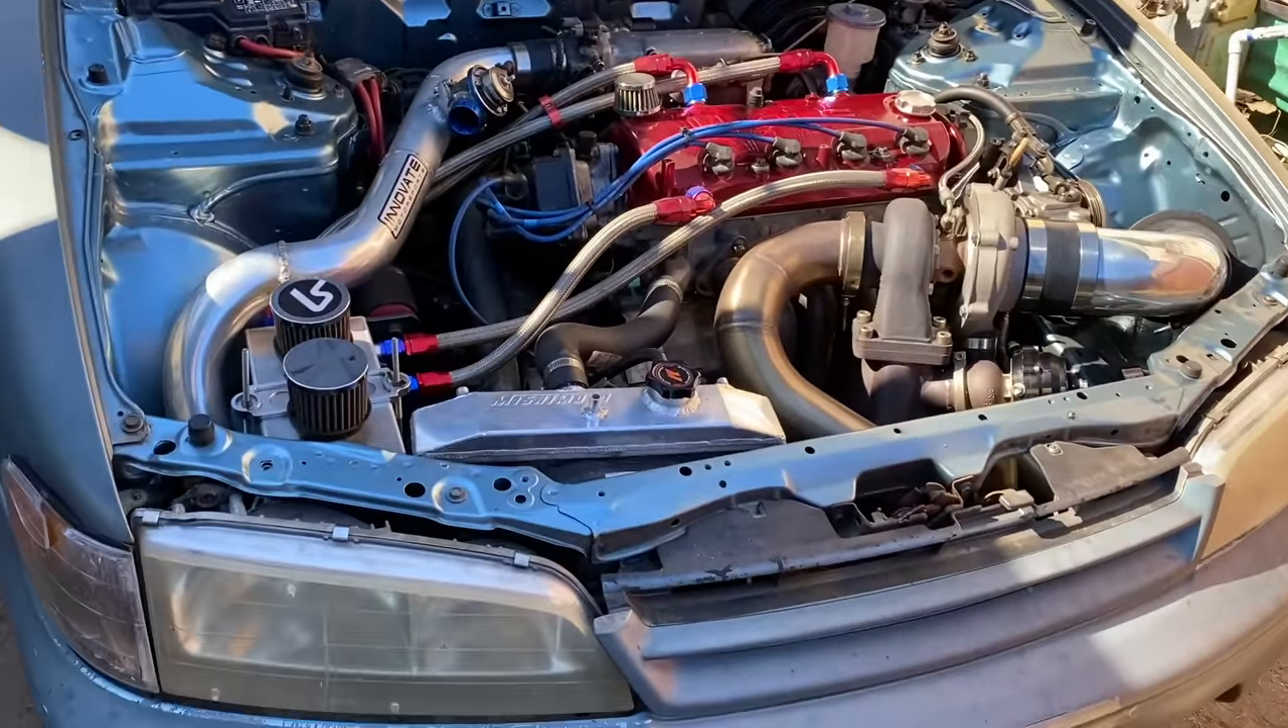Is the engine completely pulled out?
No.